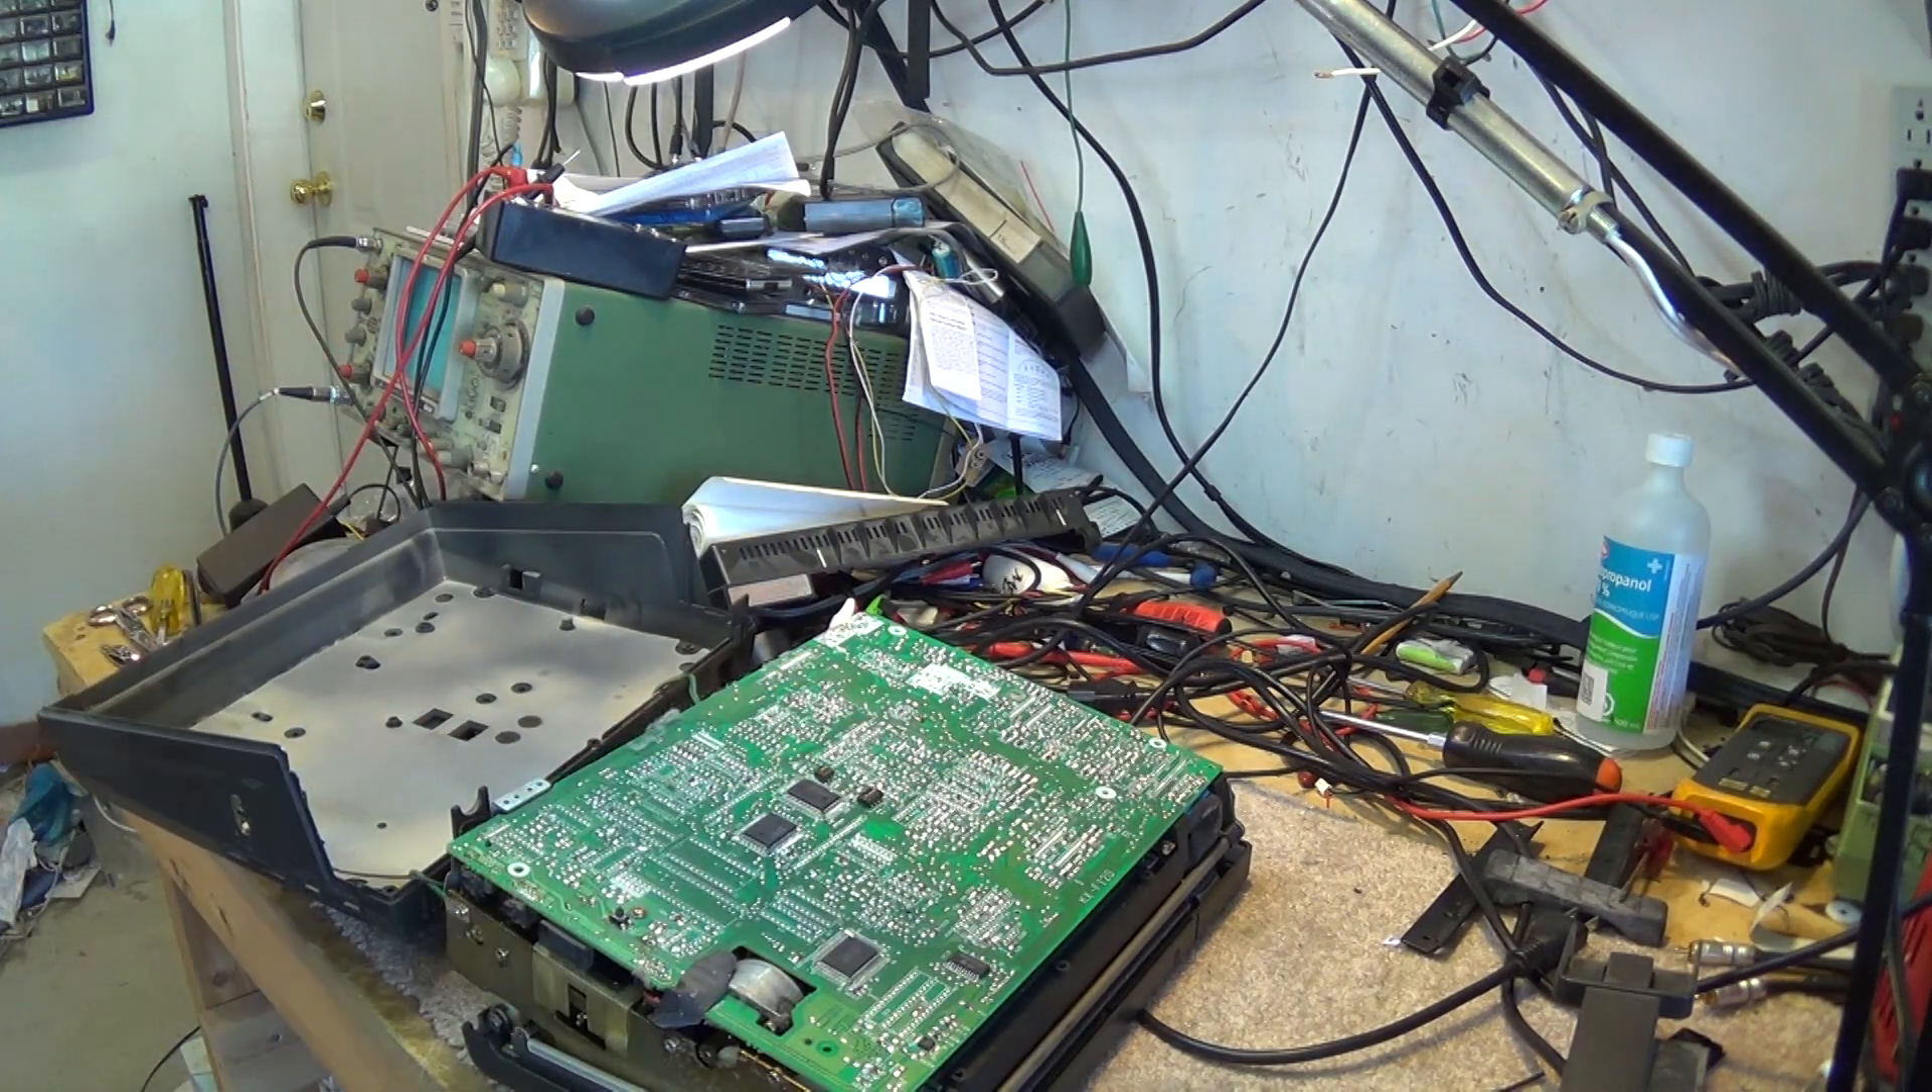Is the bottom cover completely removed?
Yes.